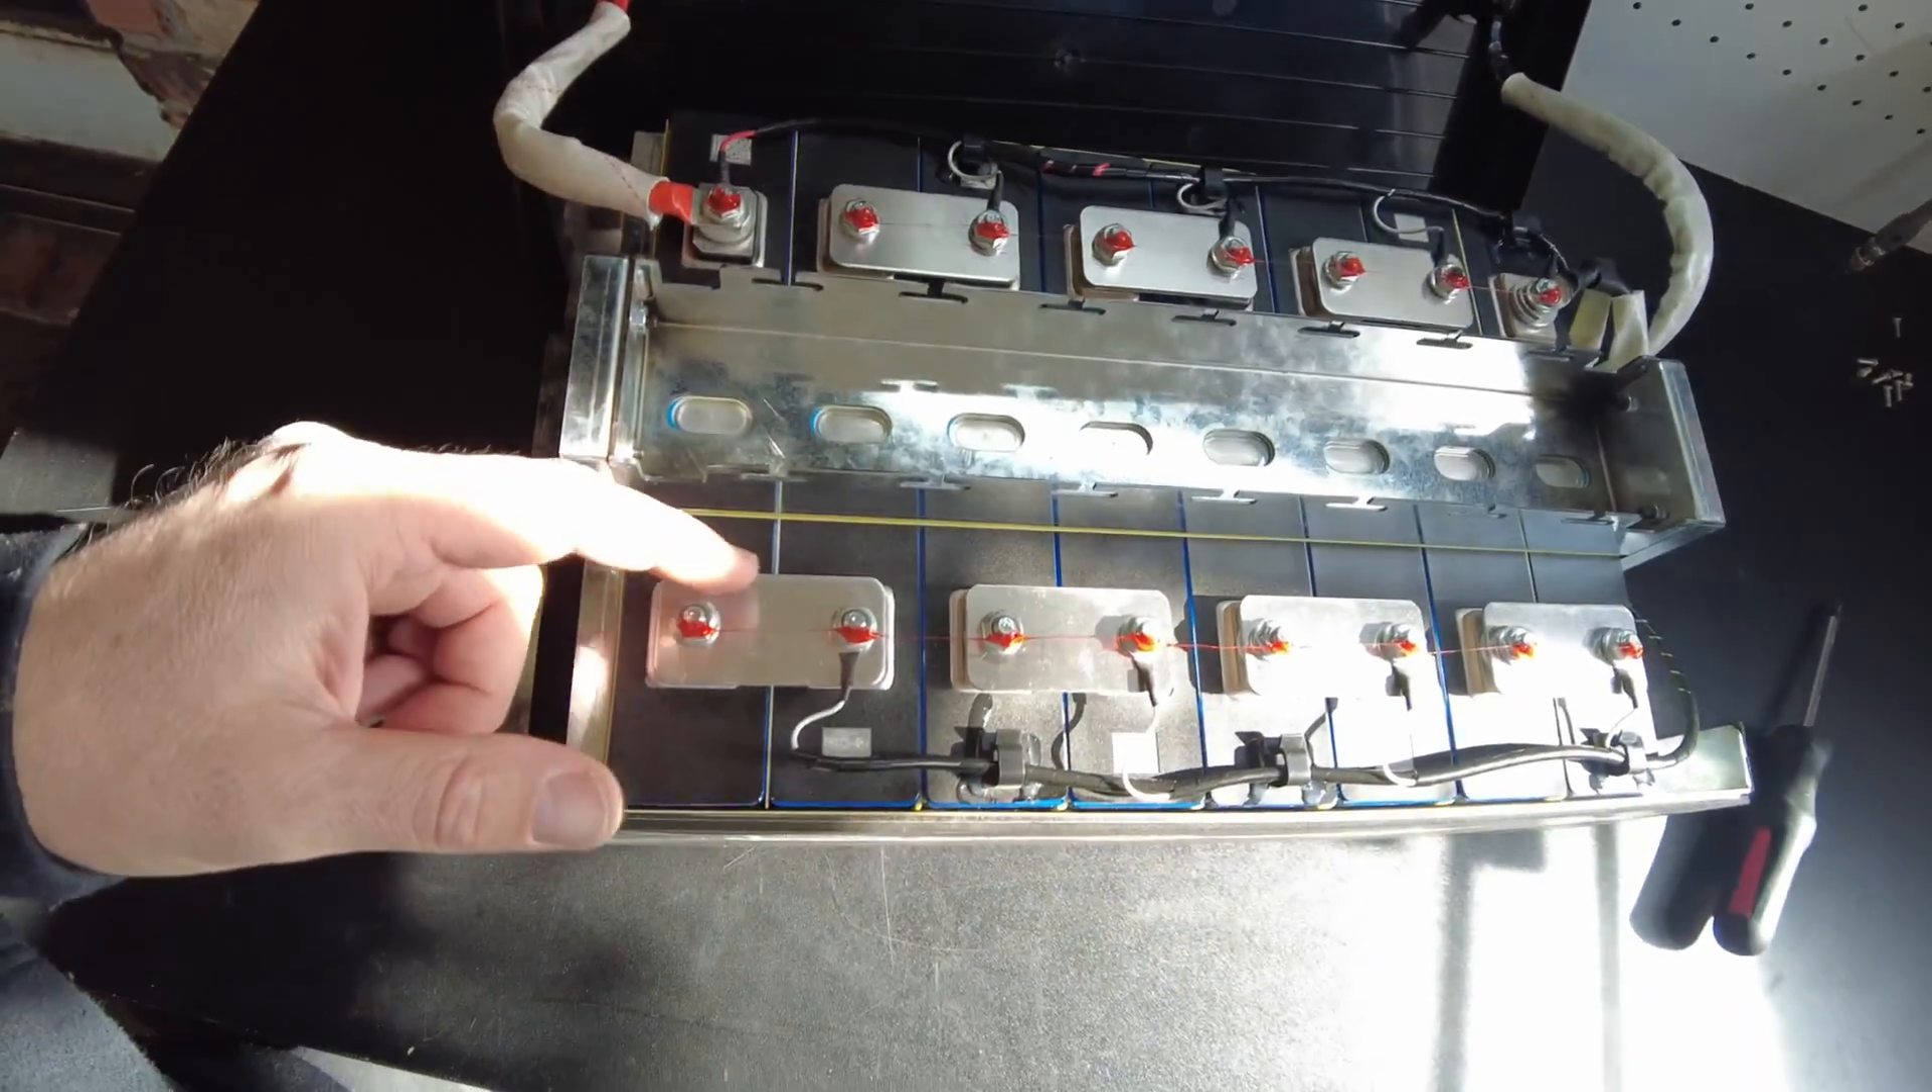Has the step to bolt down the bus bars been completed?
Yes.